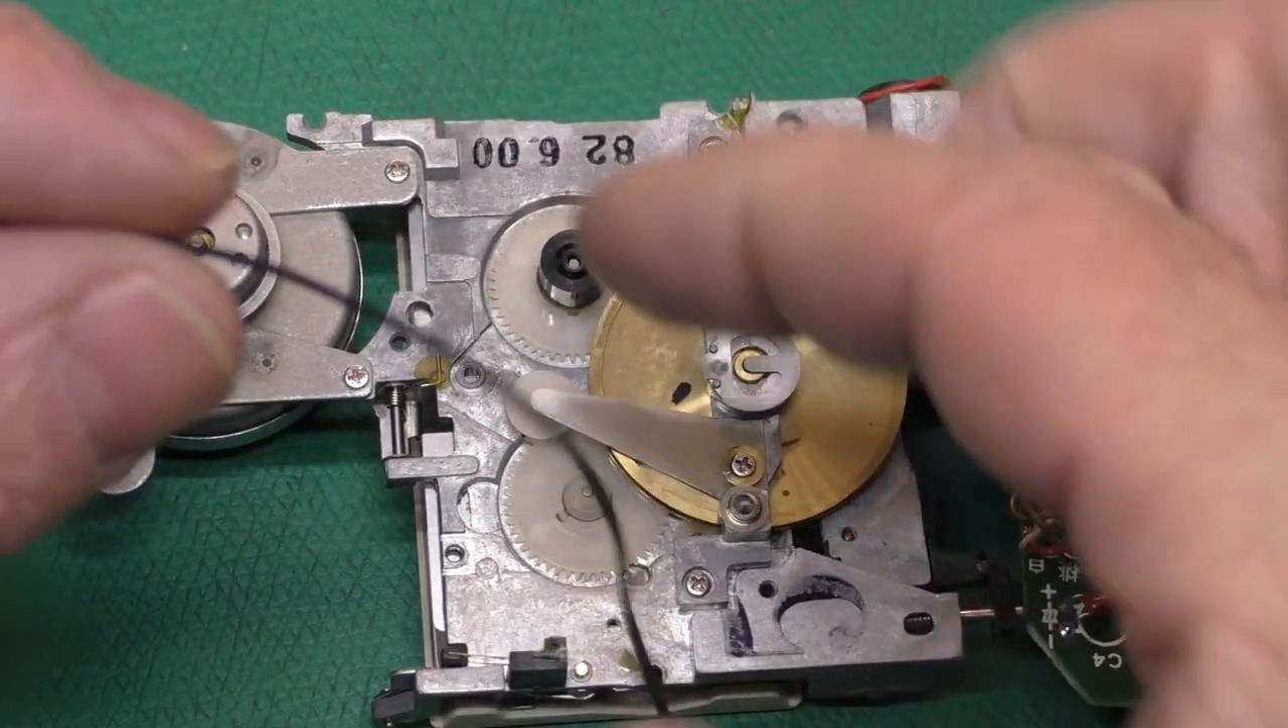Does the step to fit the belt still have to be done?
Yes.